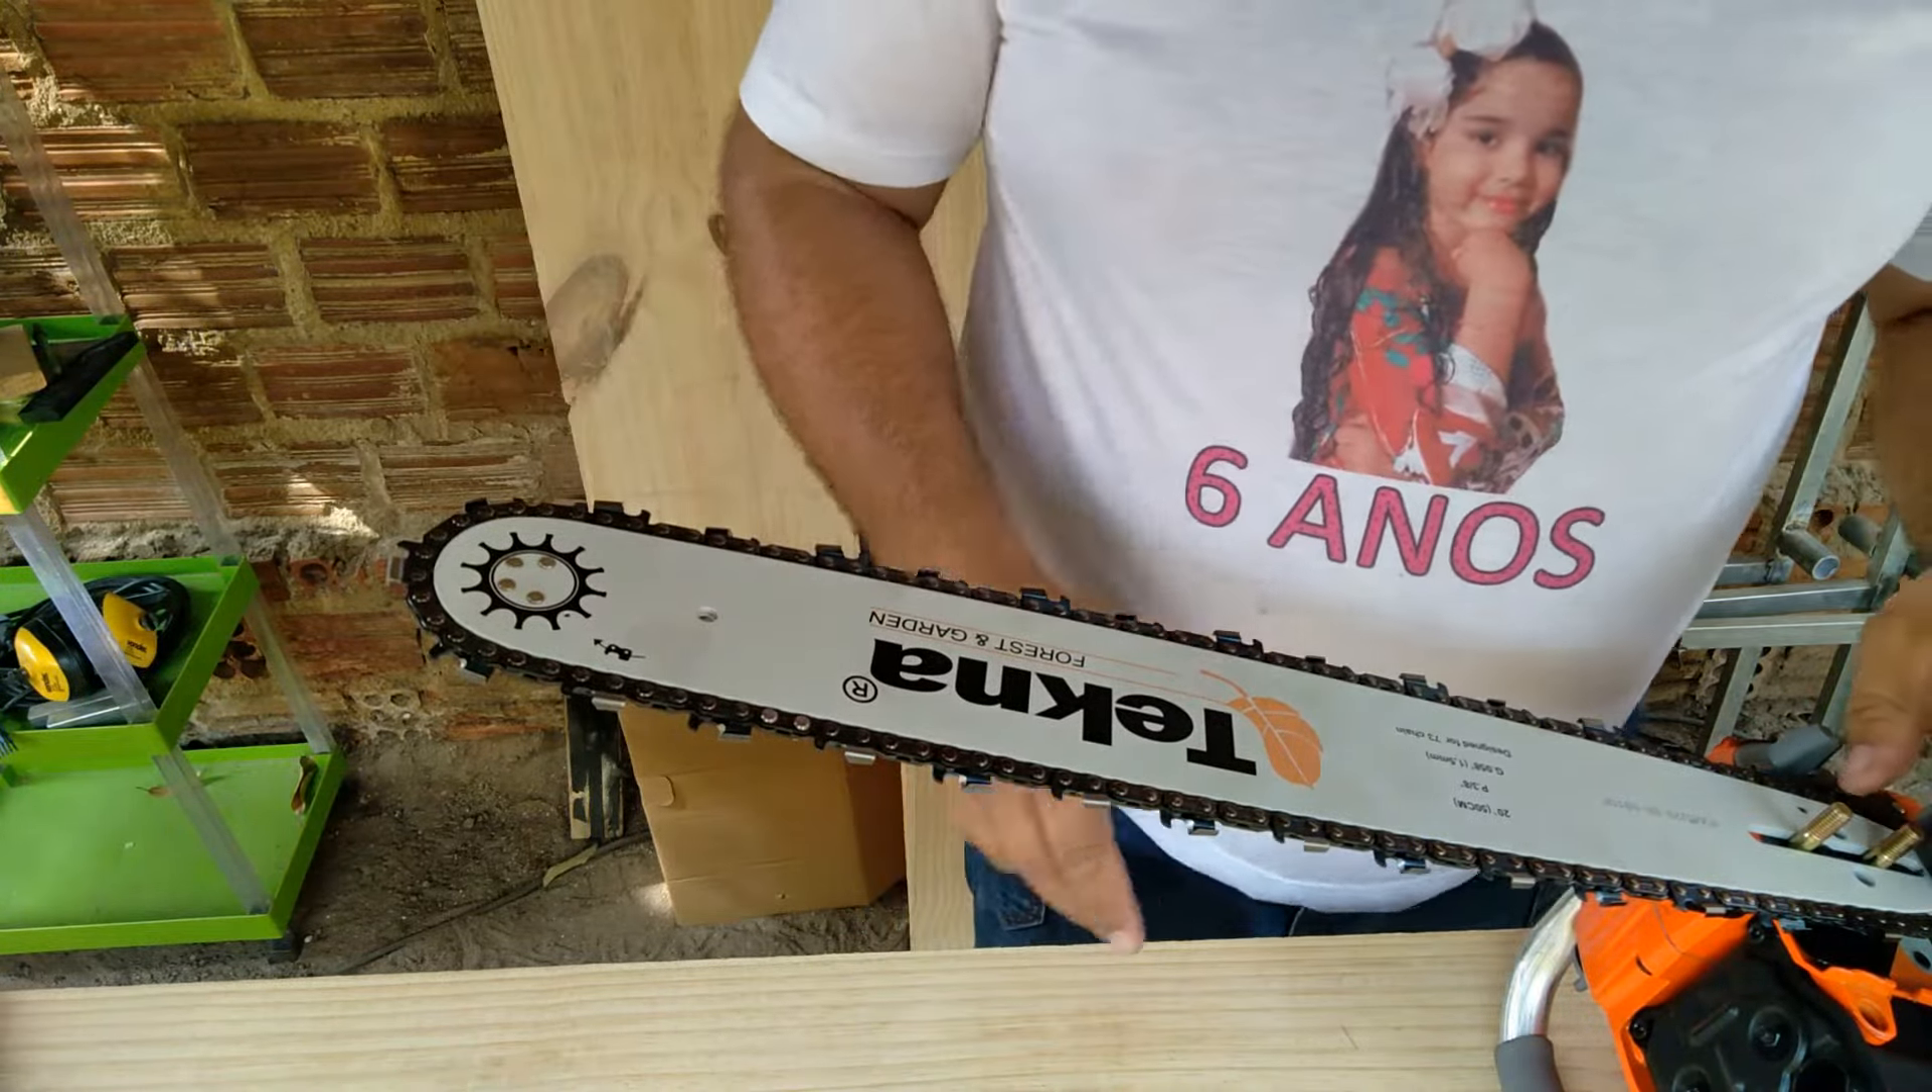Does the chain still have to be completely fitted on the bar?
No.